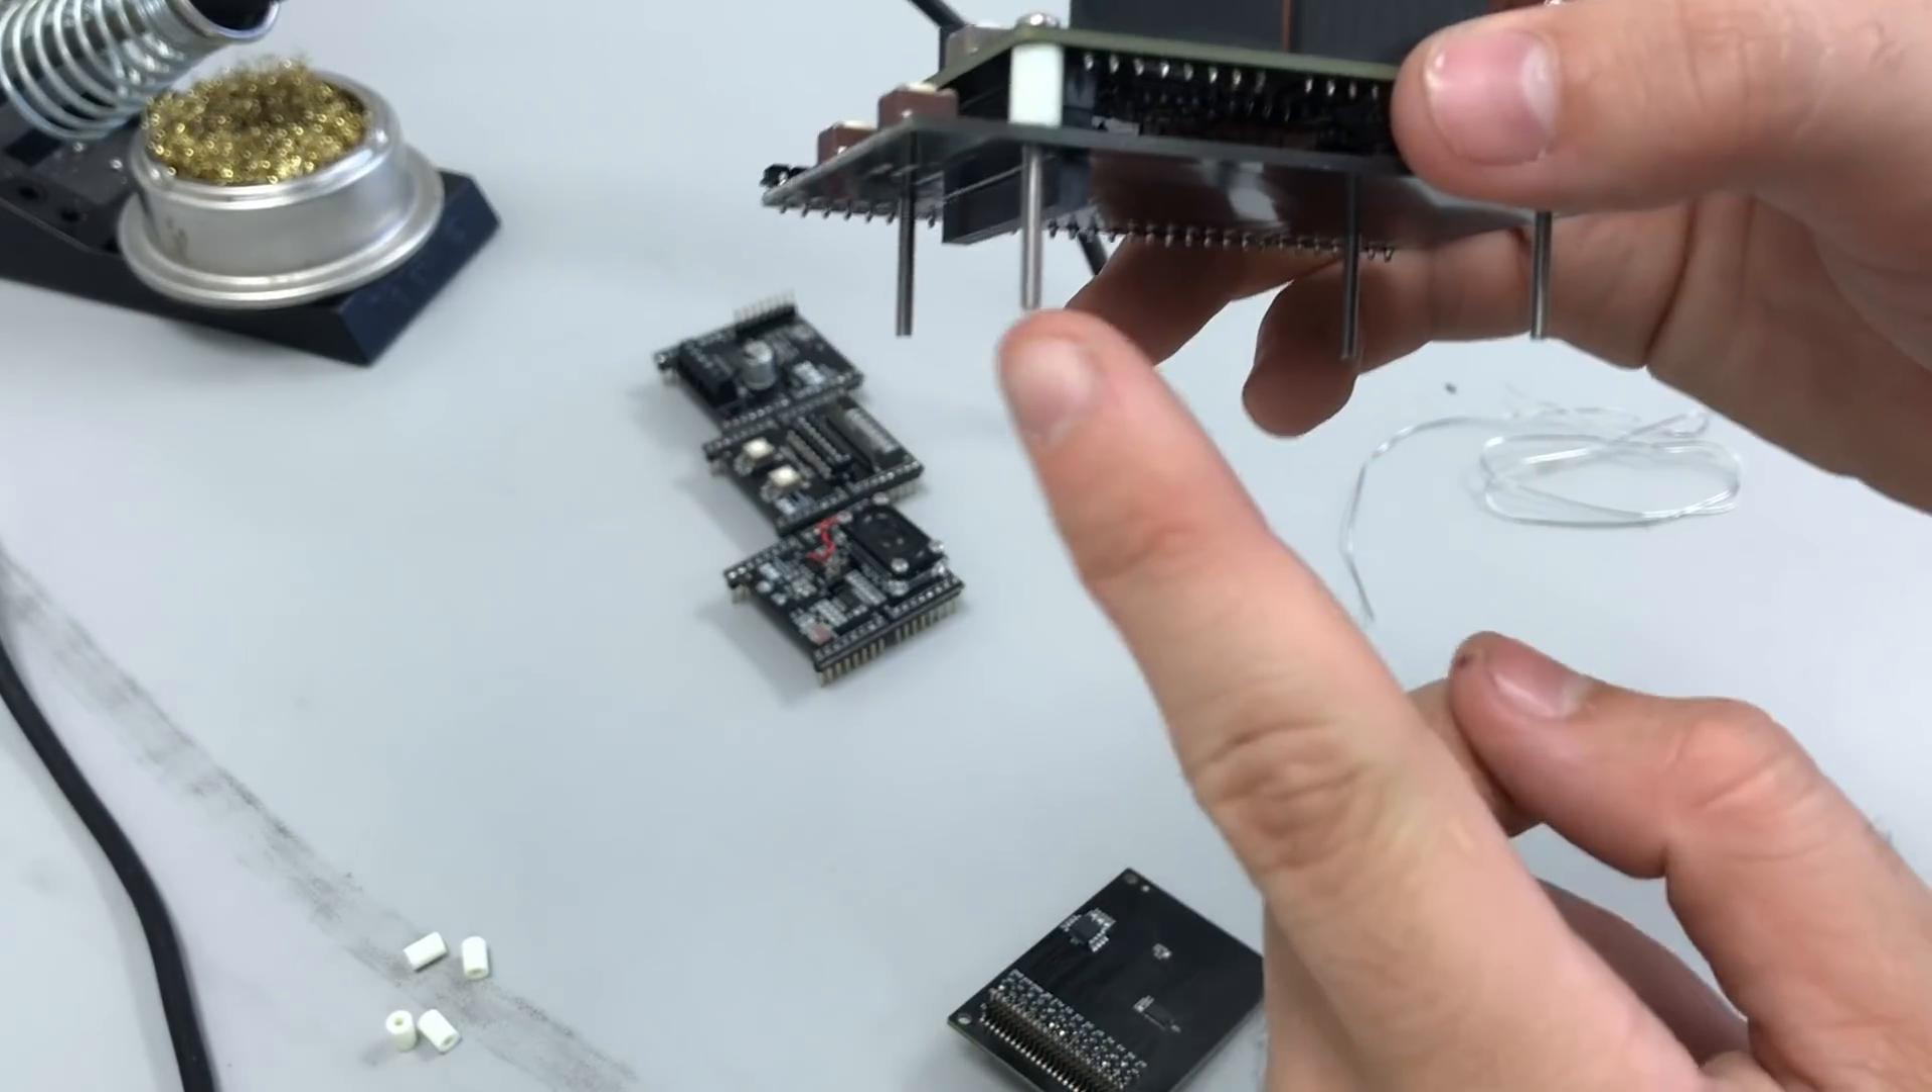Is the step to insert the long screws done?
Yes.